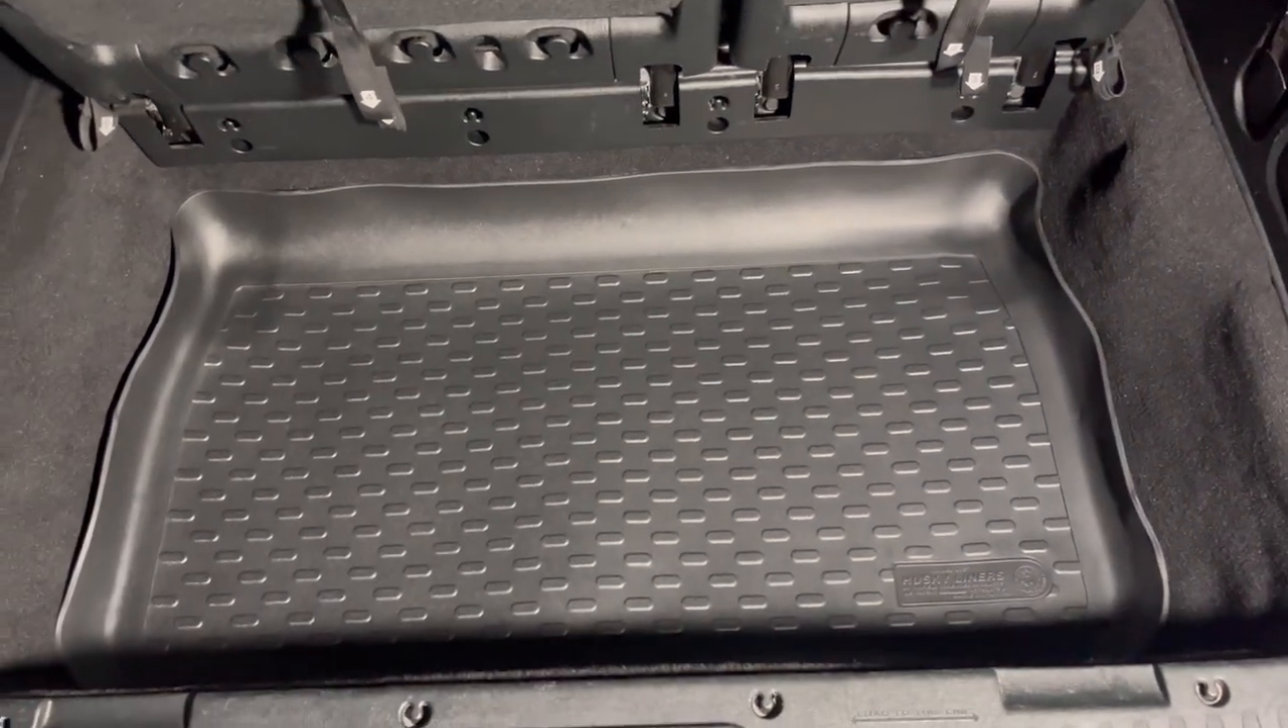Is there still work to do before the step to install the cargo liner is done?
No.